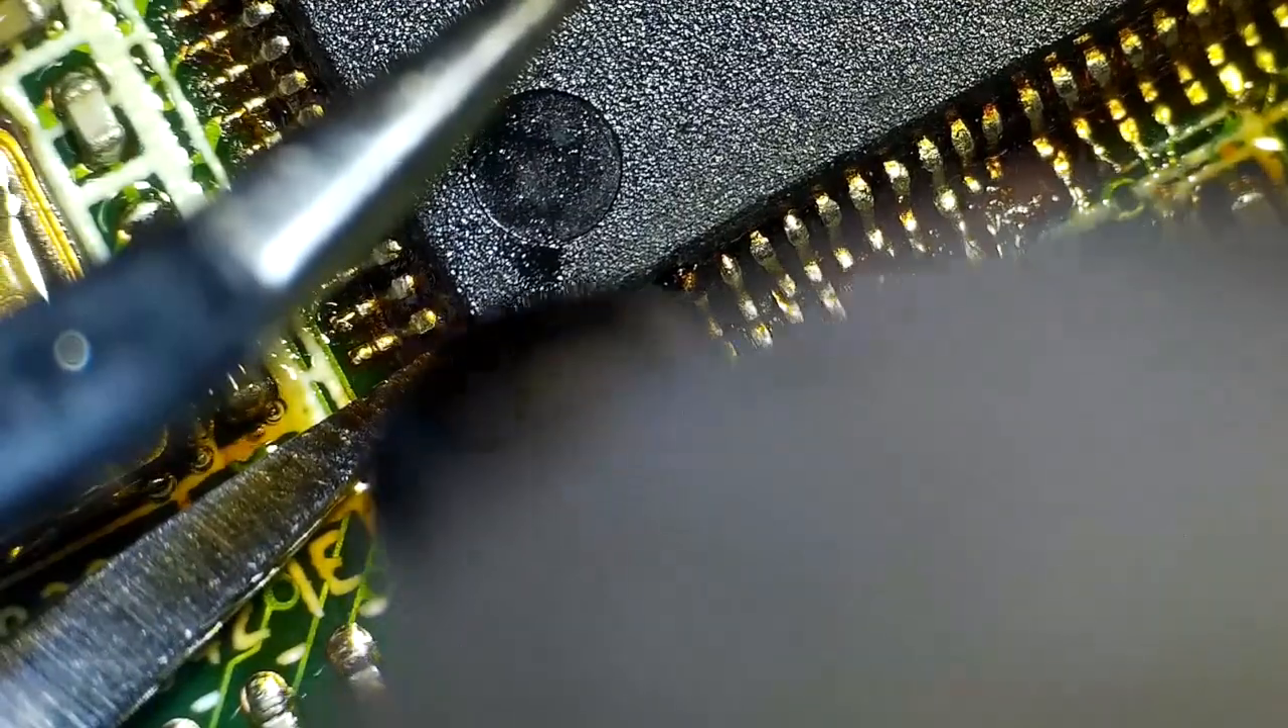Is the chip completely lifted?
No.